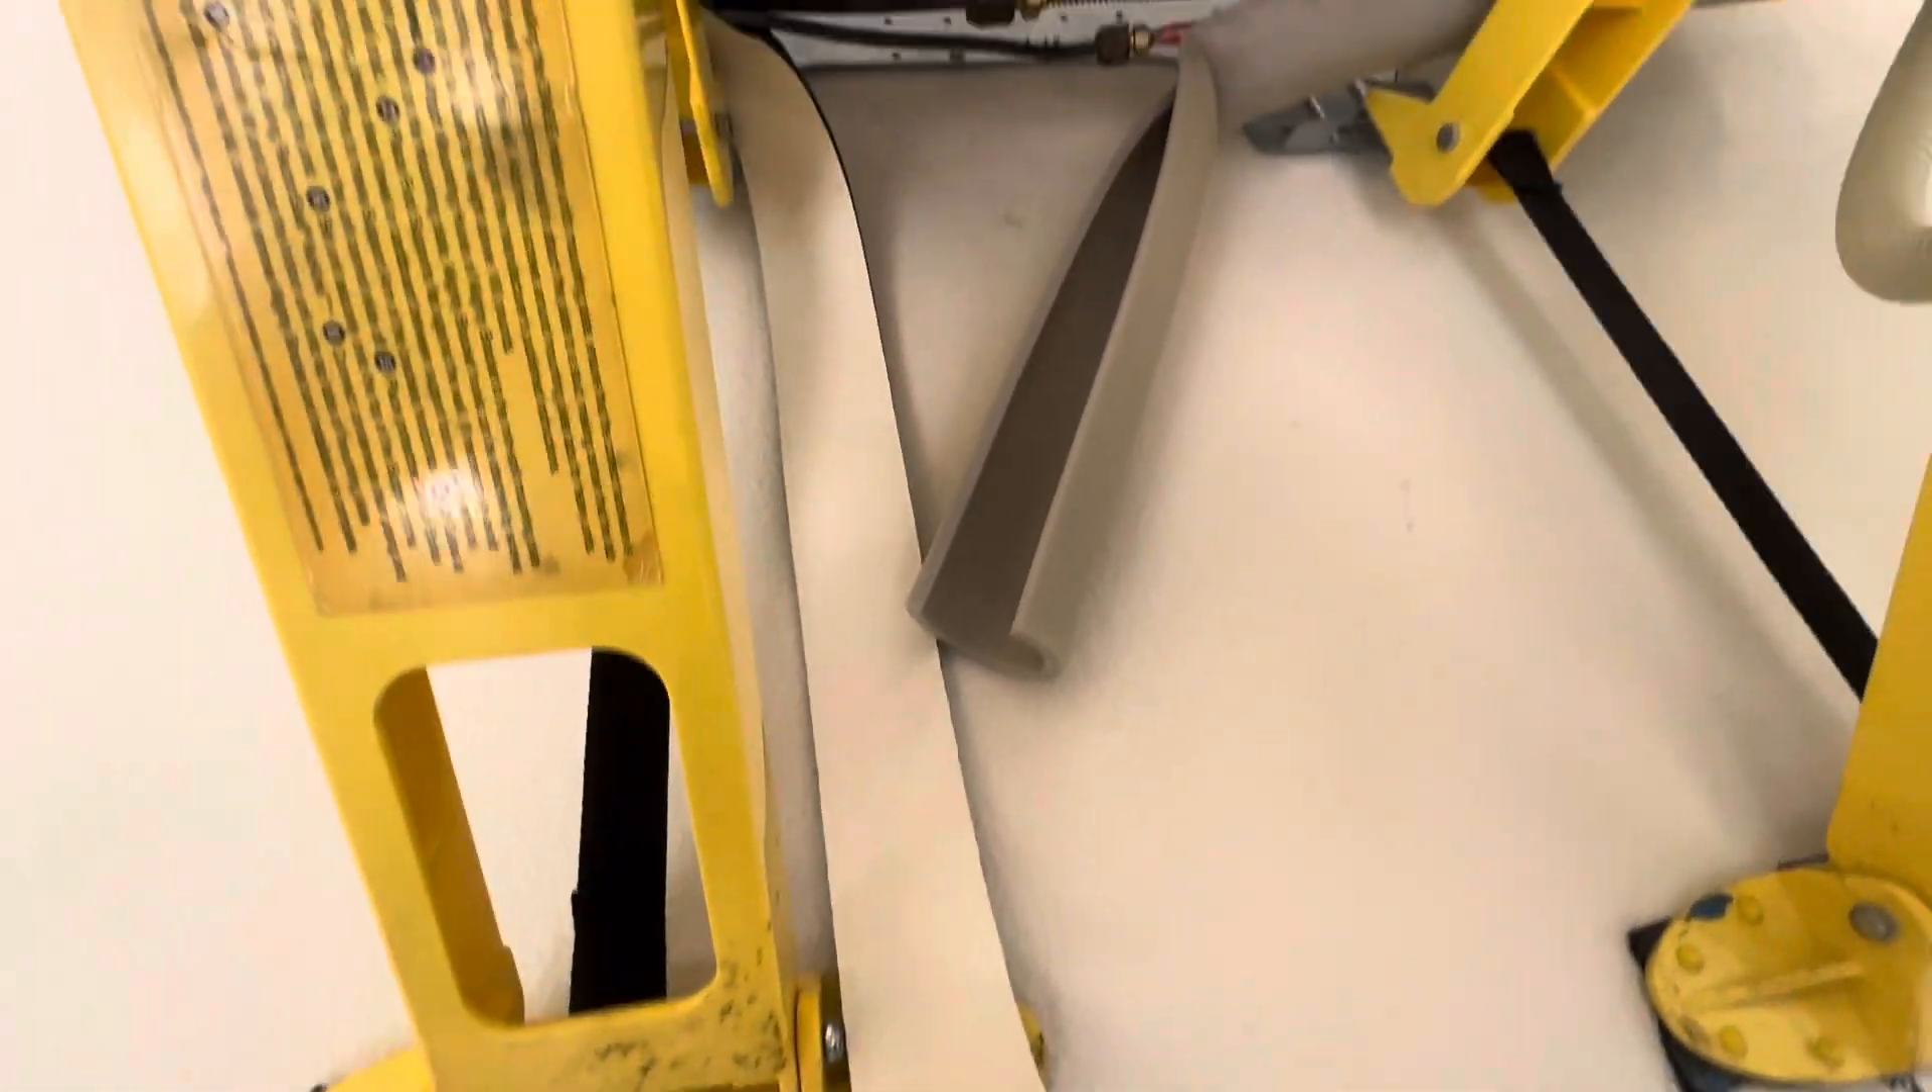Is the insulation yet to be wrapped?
Yes.